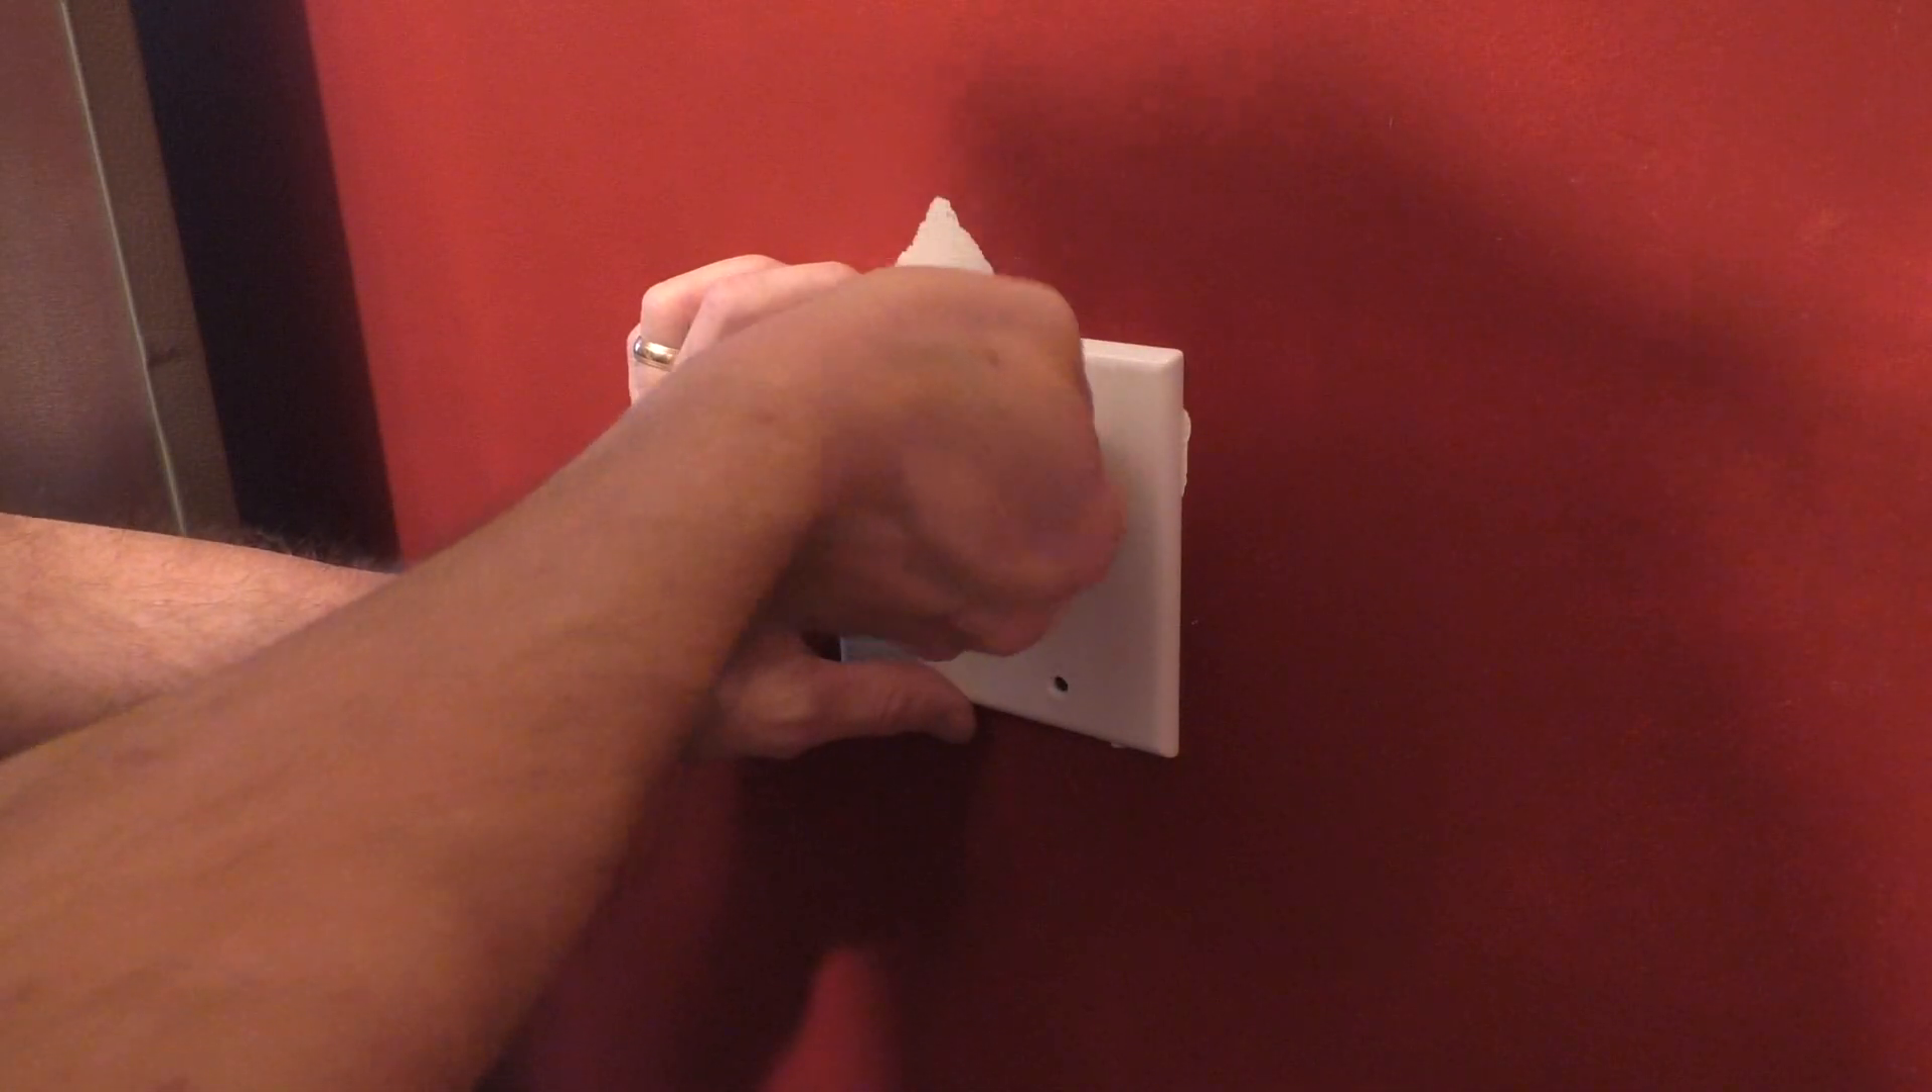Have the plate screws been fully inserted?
No.